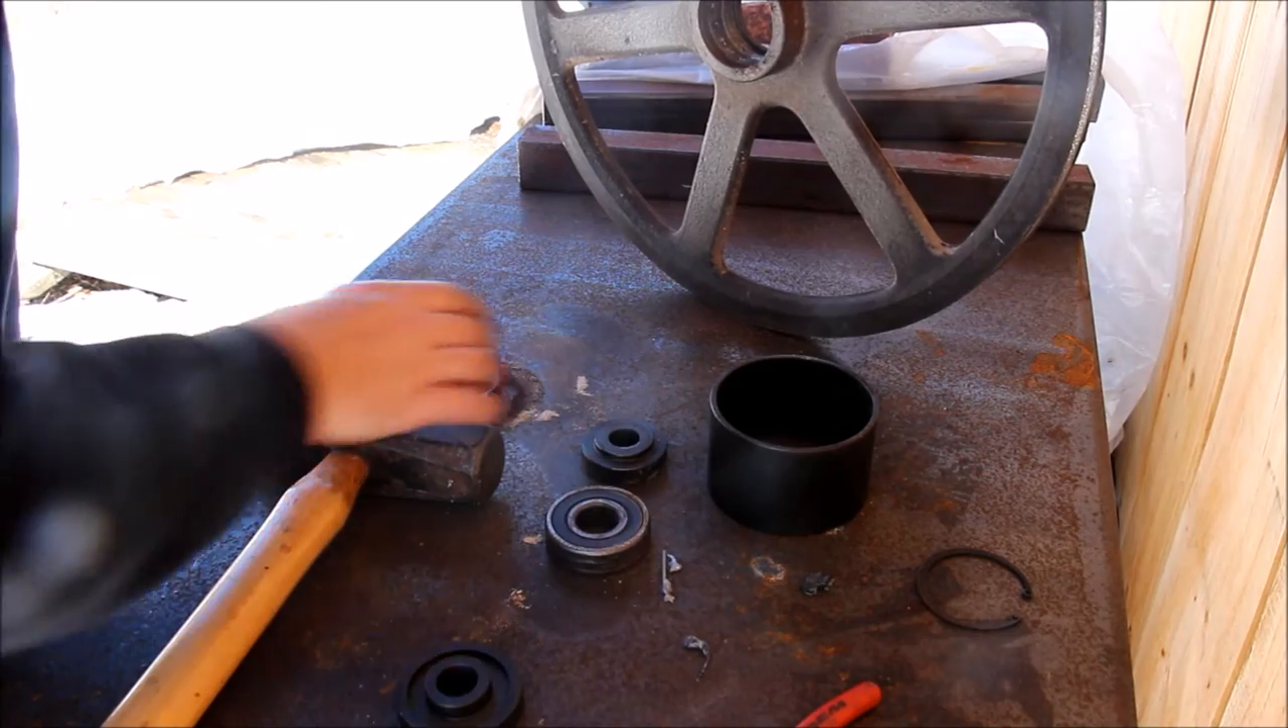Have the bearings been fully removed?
Yes.